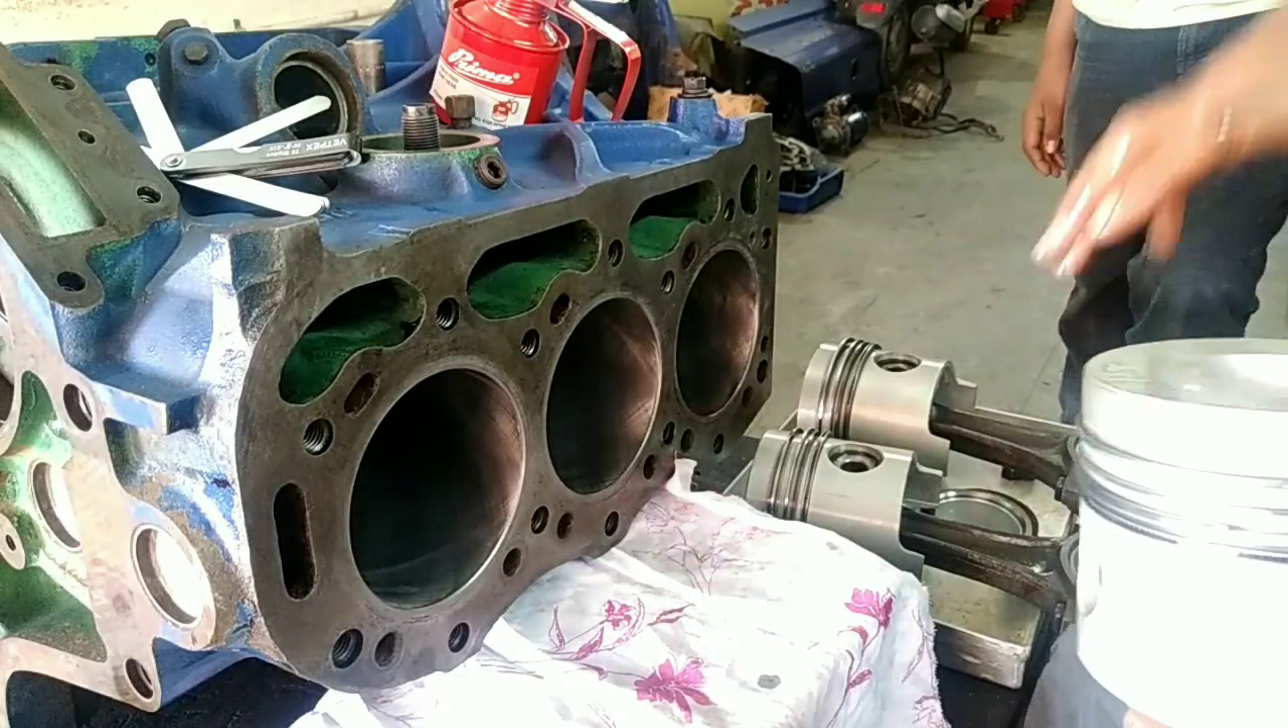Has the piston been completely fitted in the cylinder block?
No.